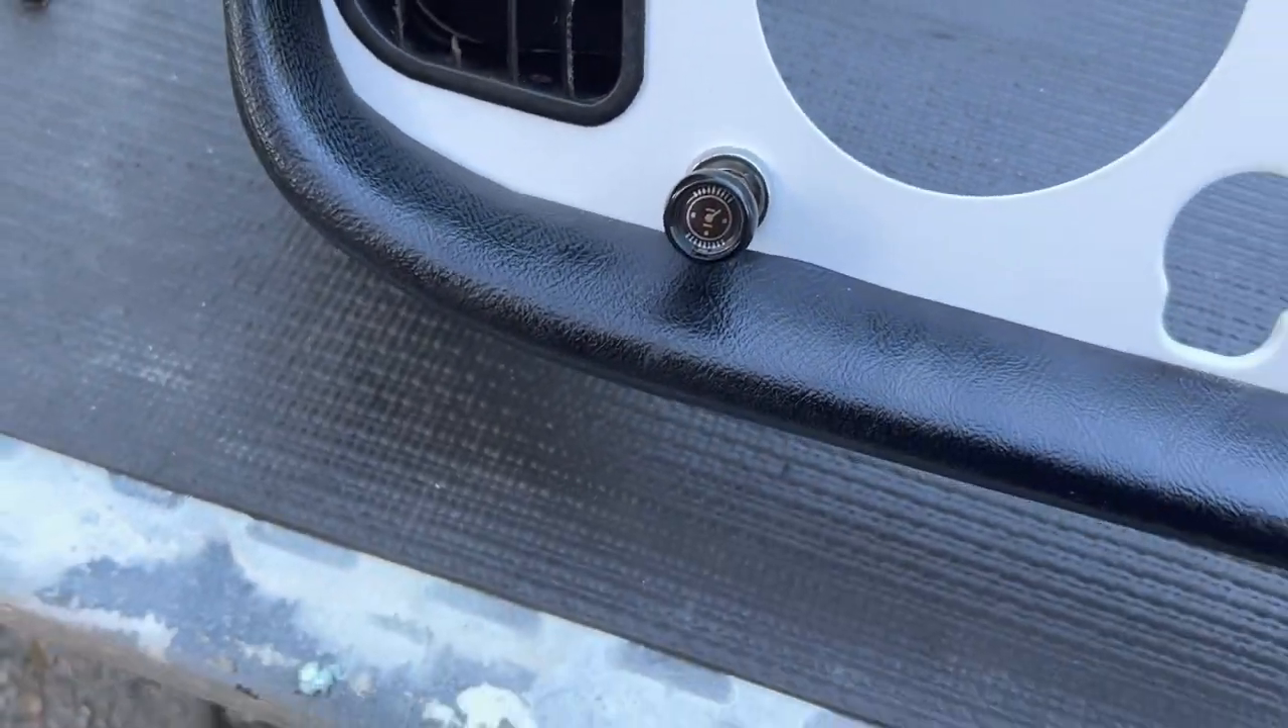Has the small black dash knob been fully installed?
Yes.